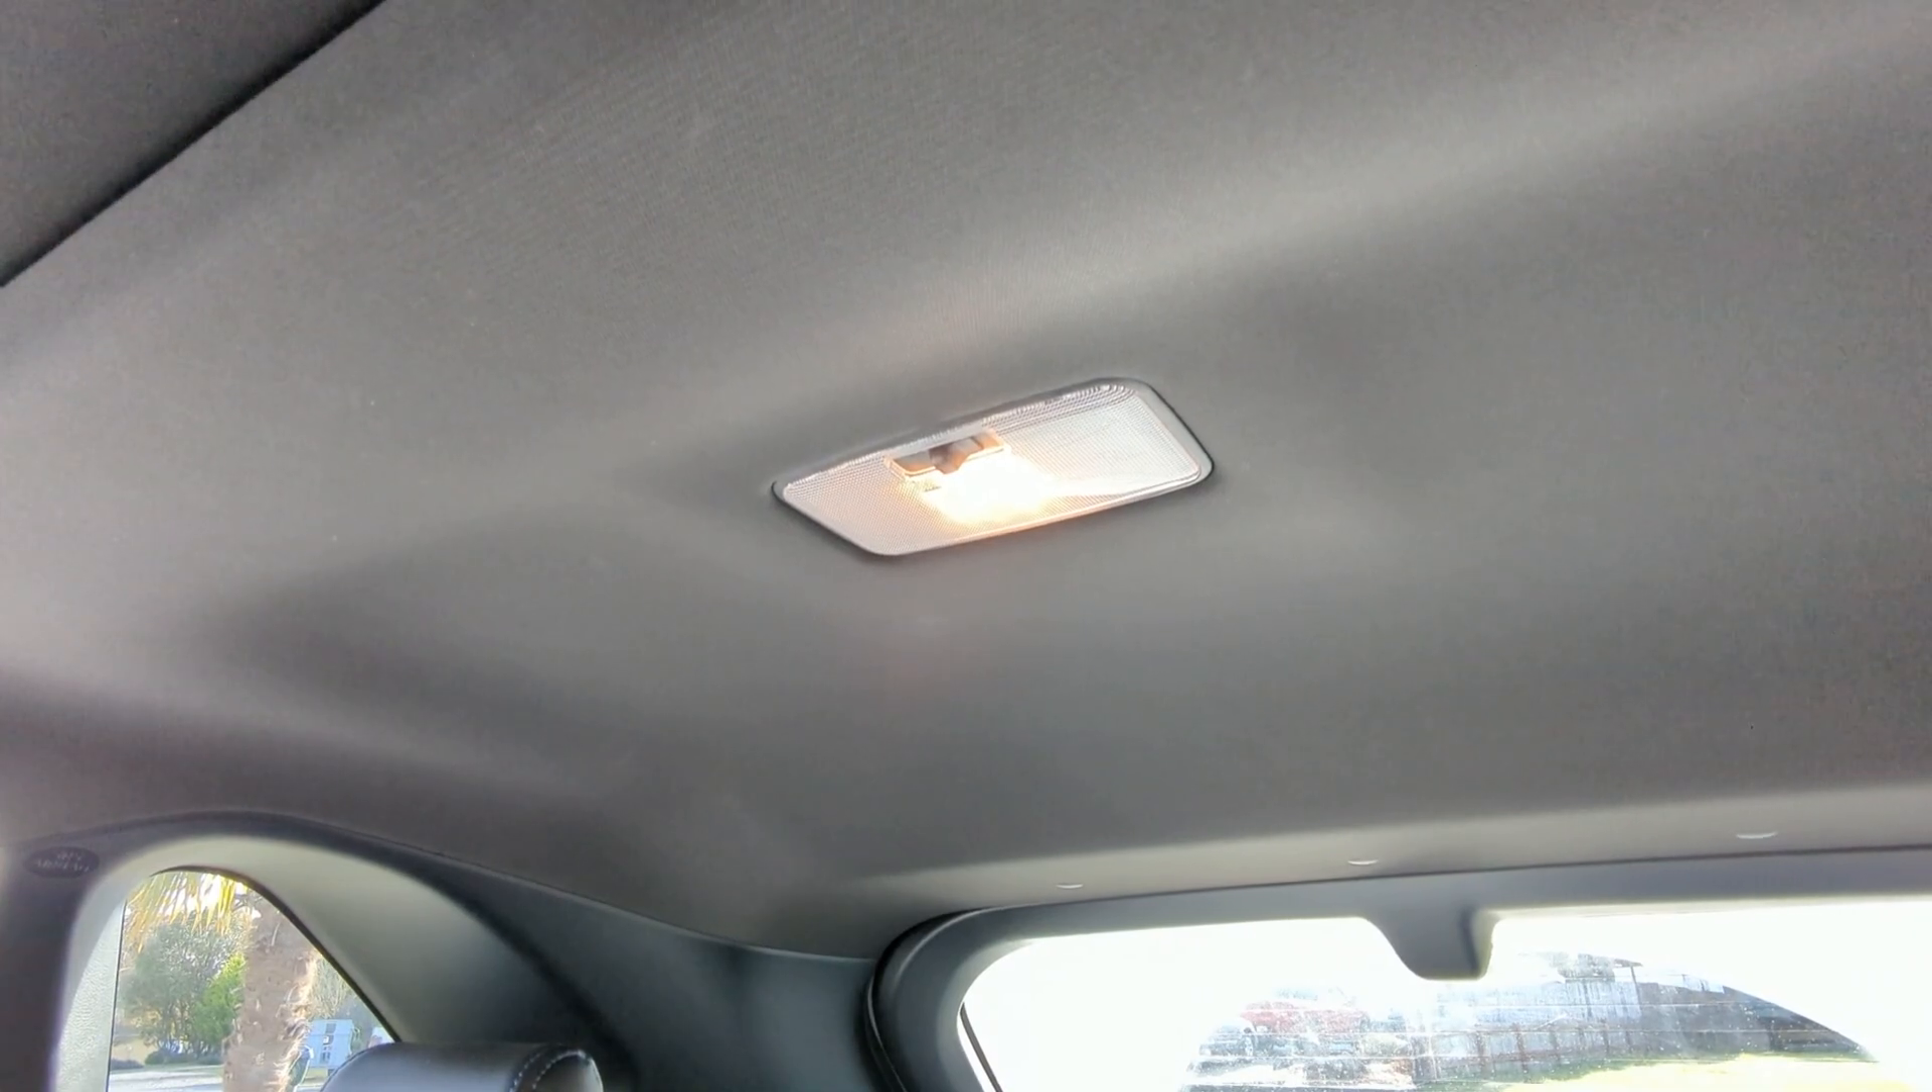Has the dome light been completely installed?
Yes.